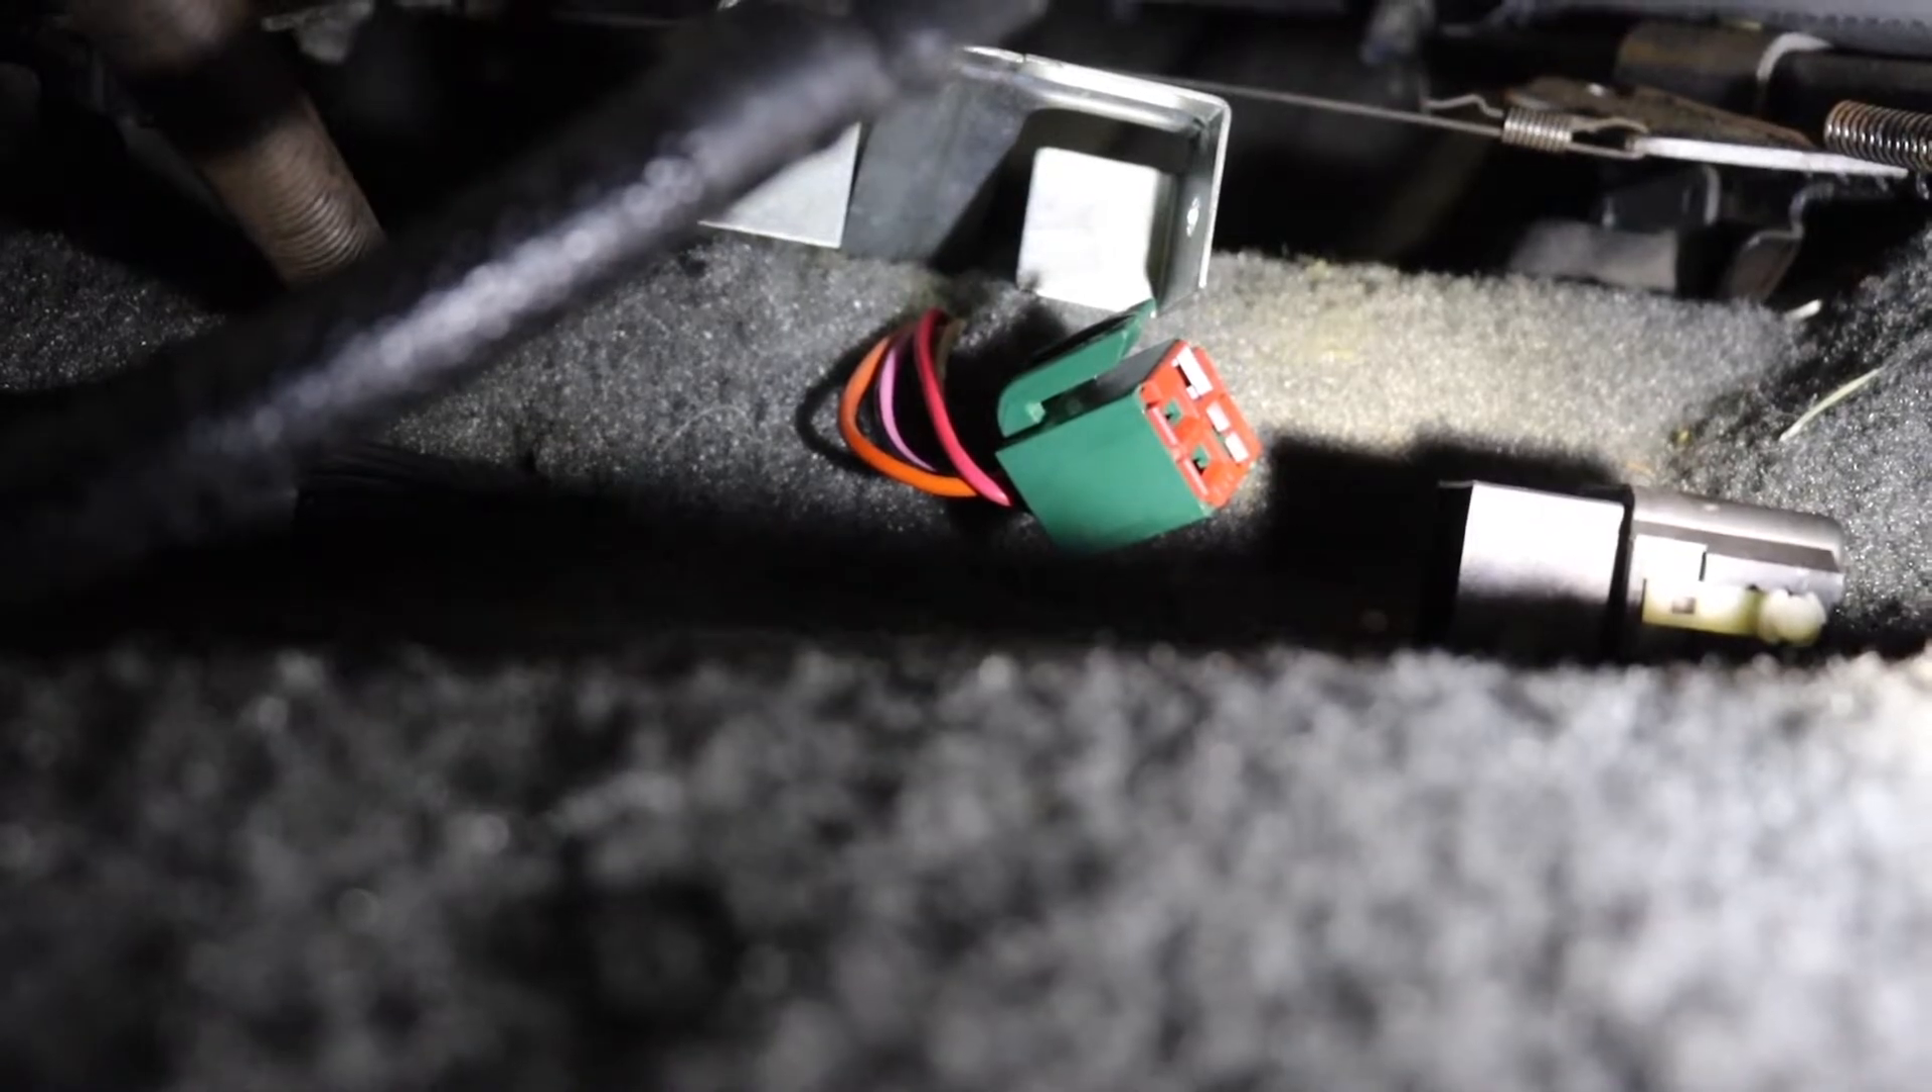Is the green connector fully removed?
Yes.